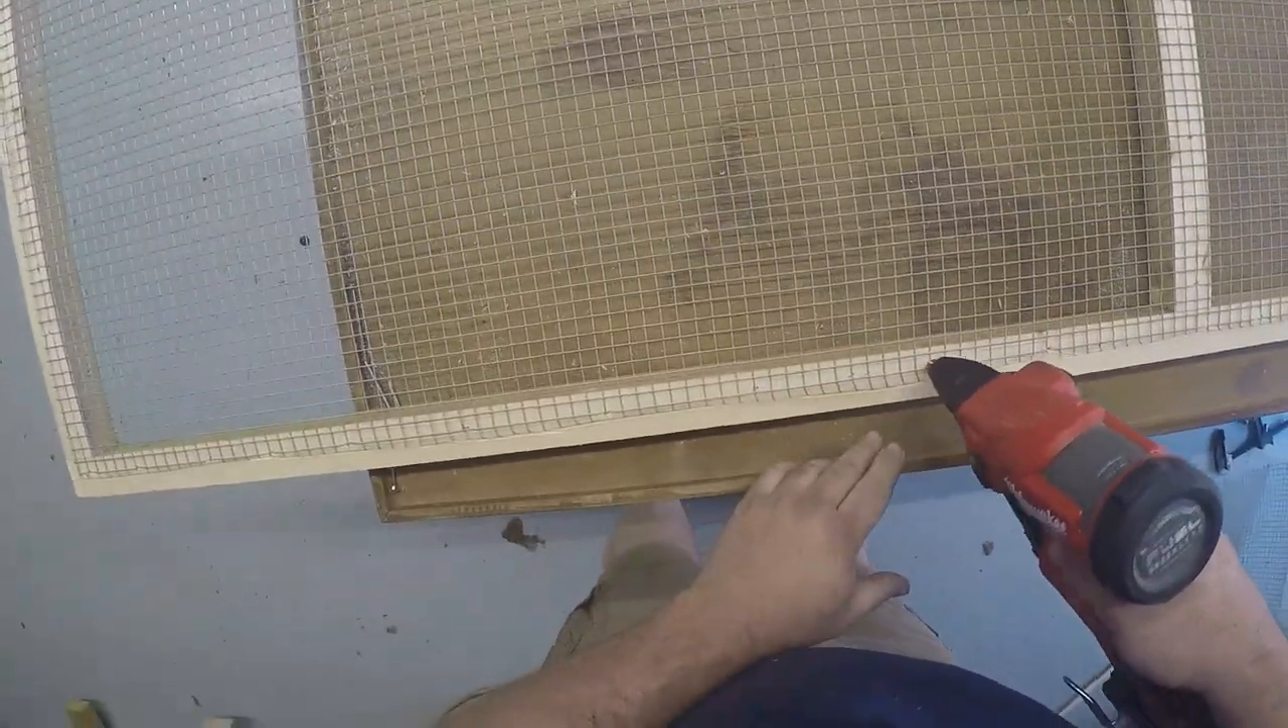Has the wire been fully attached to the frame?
No.